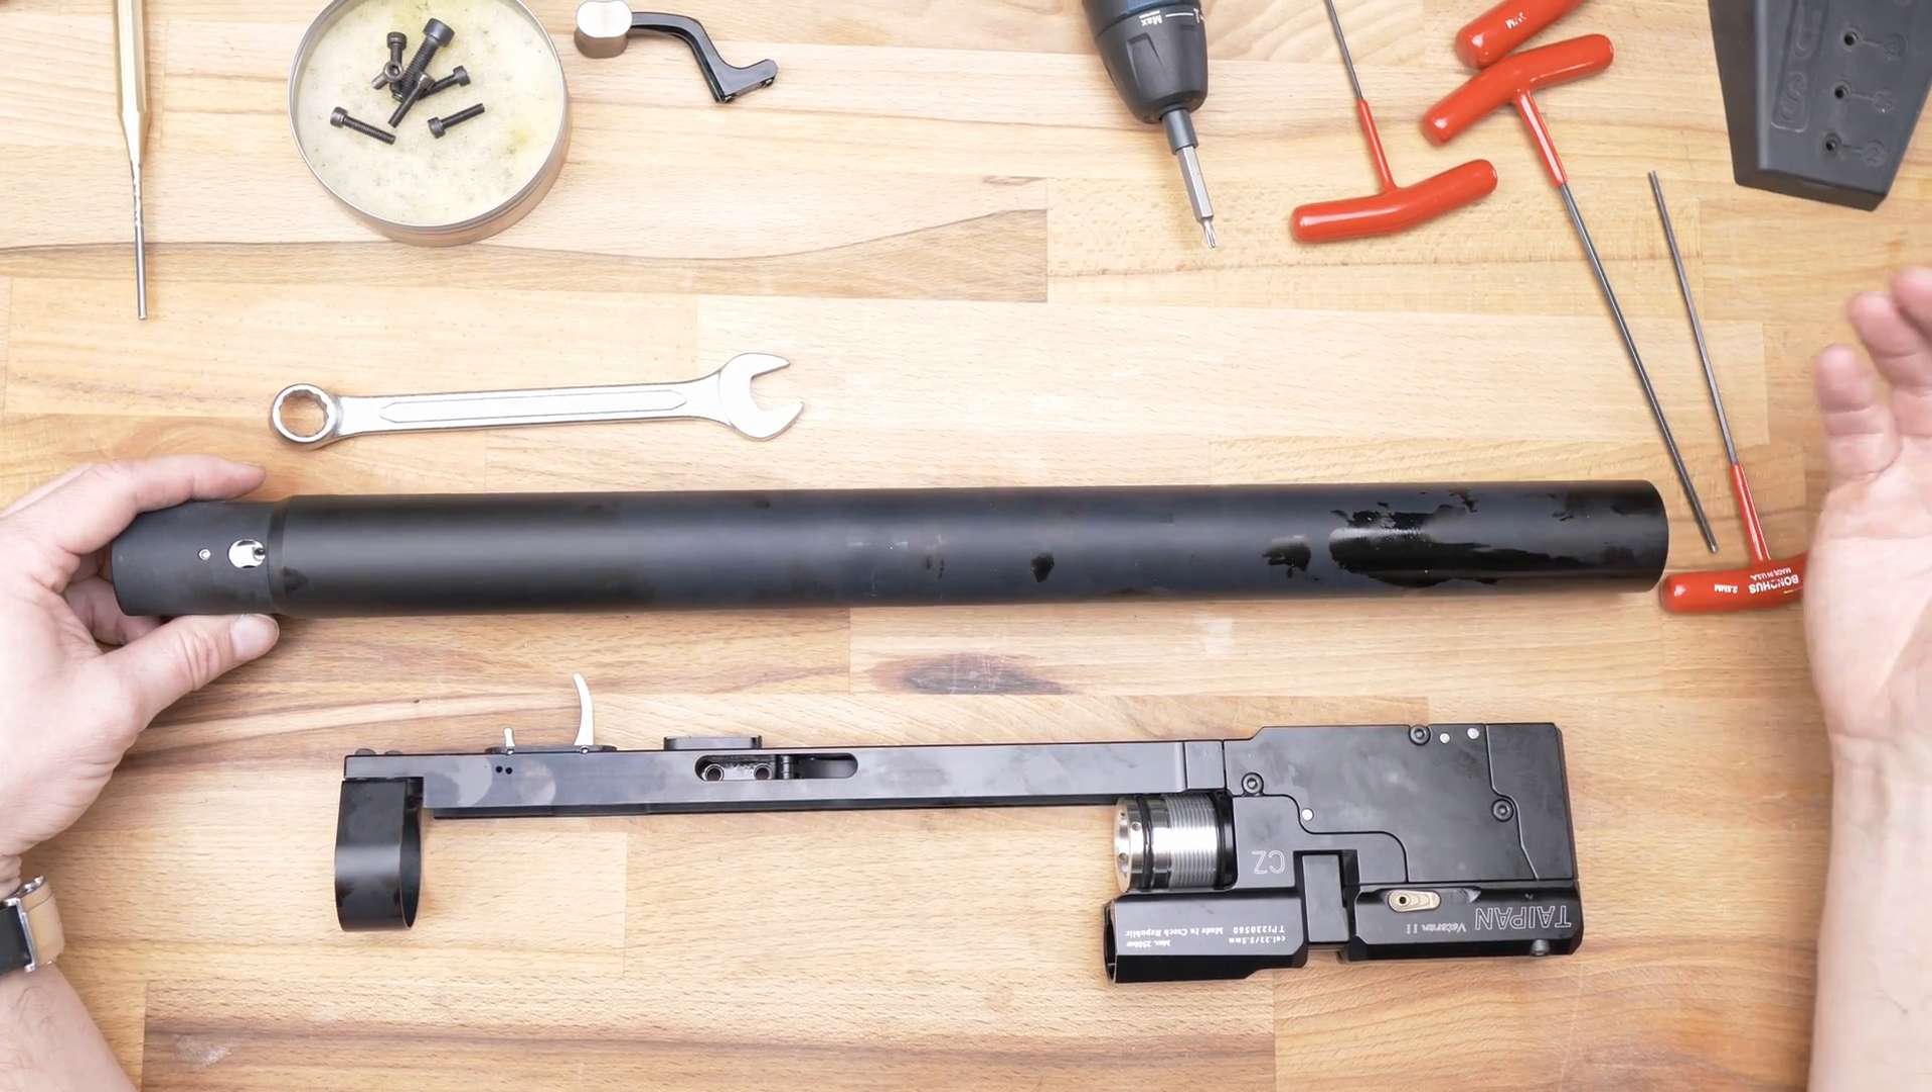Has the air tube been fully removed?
Yes.